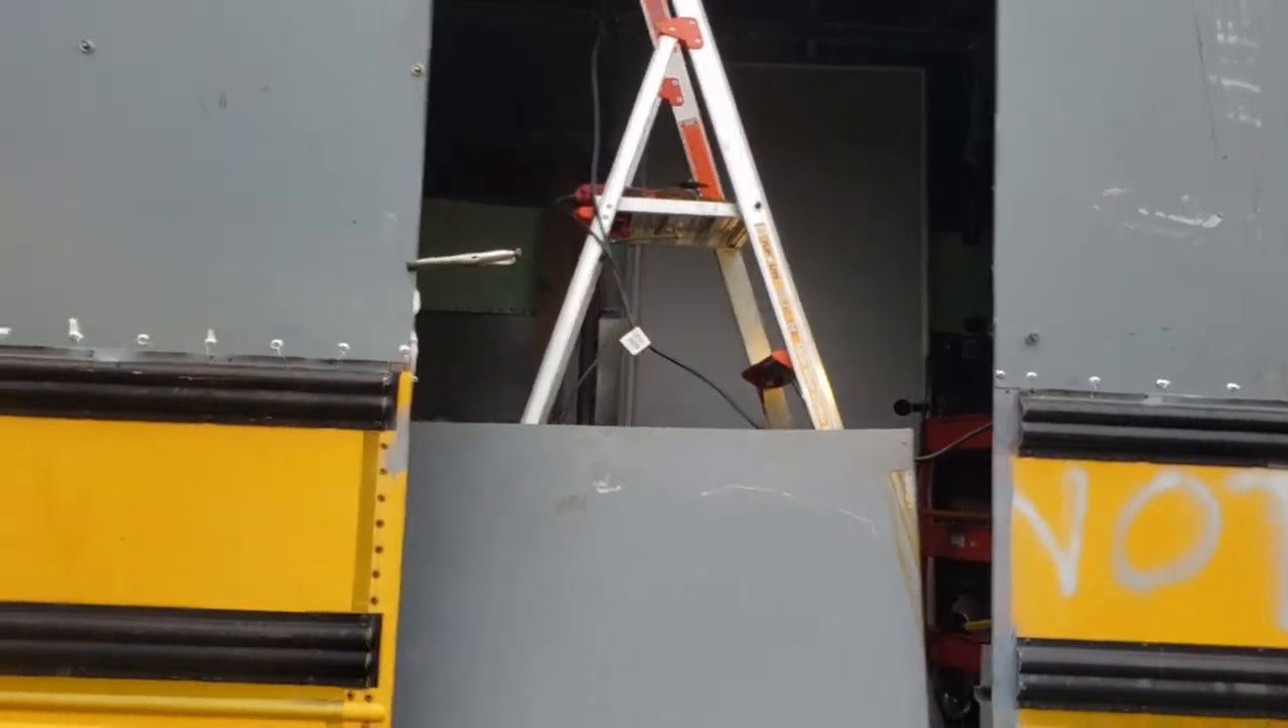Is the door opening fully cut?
Yes.